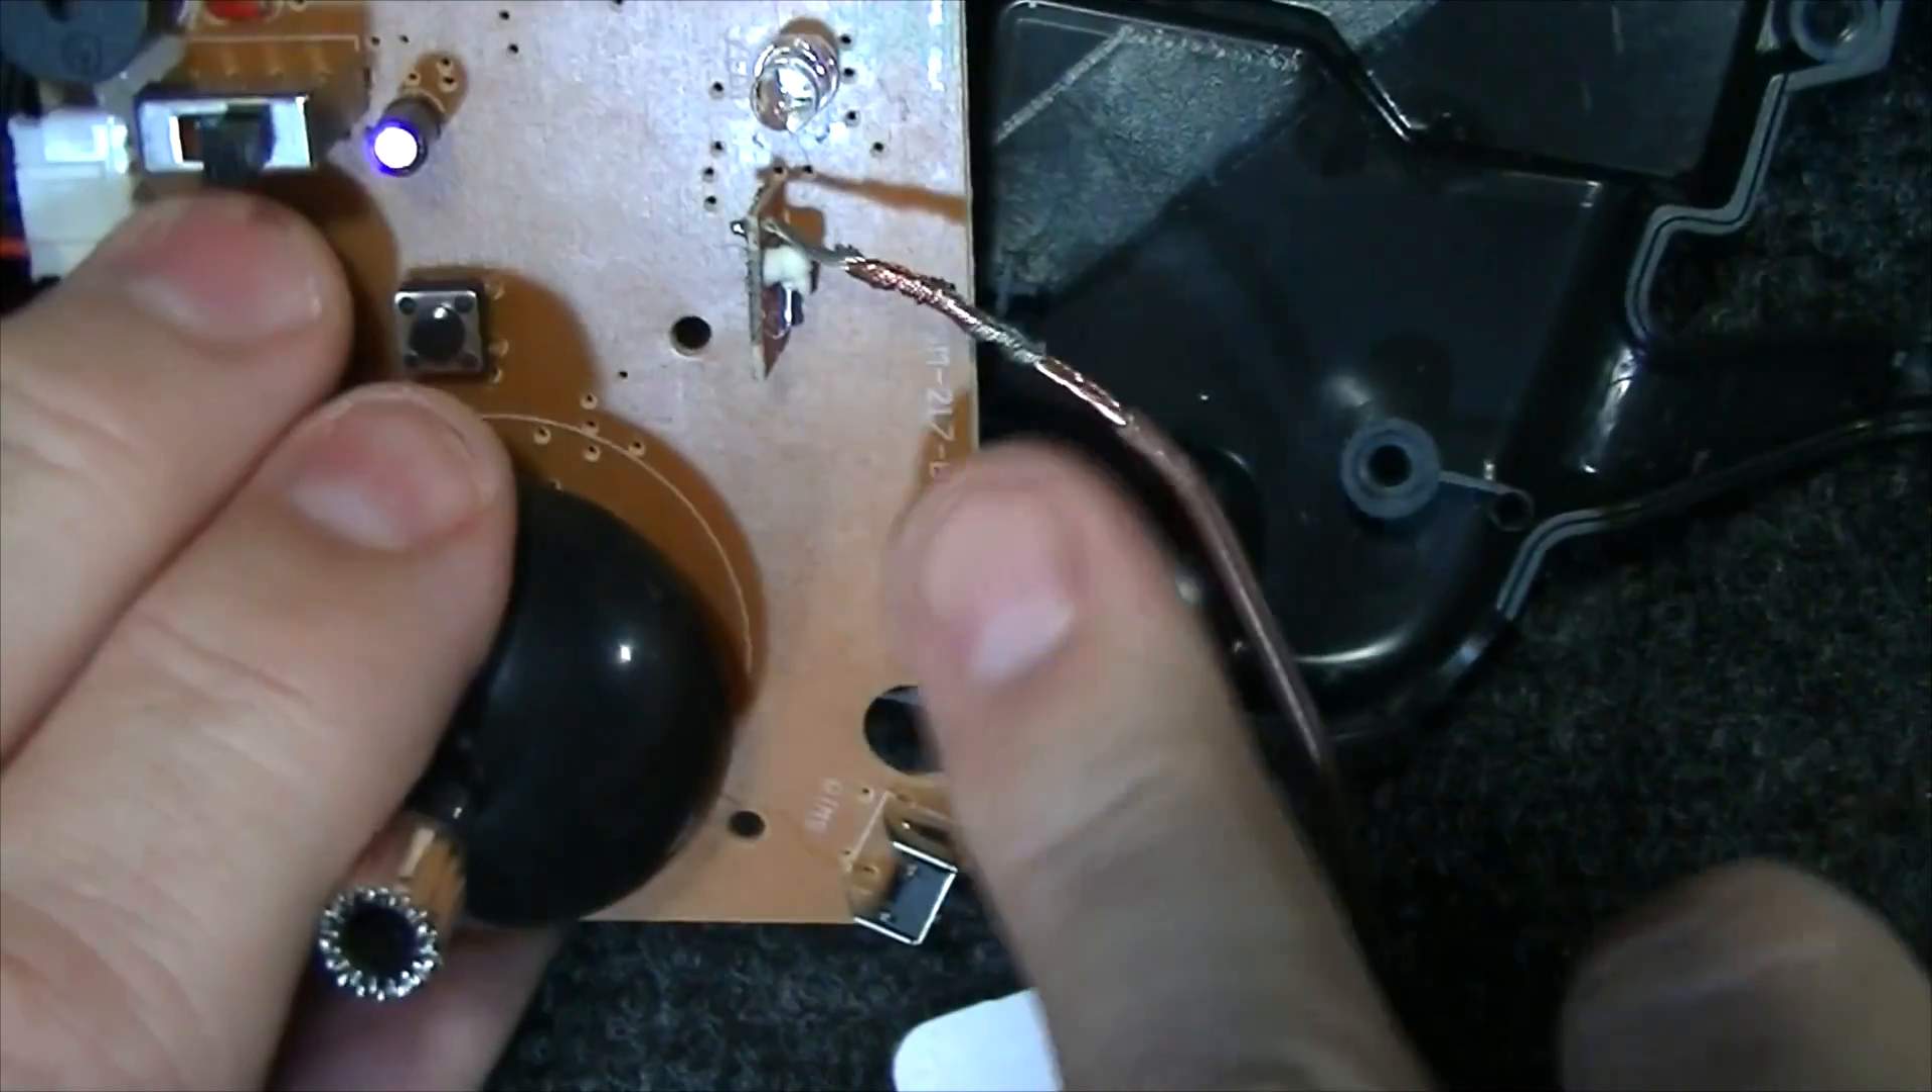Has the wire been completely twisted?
Yes.